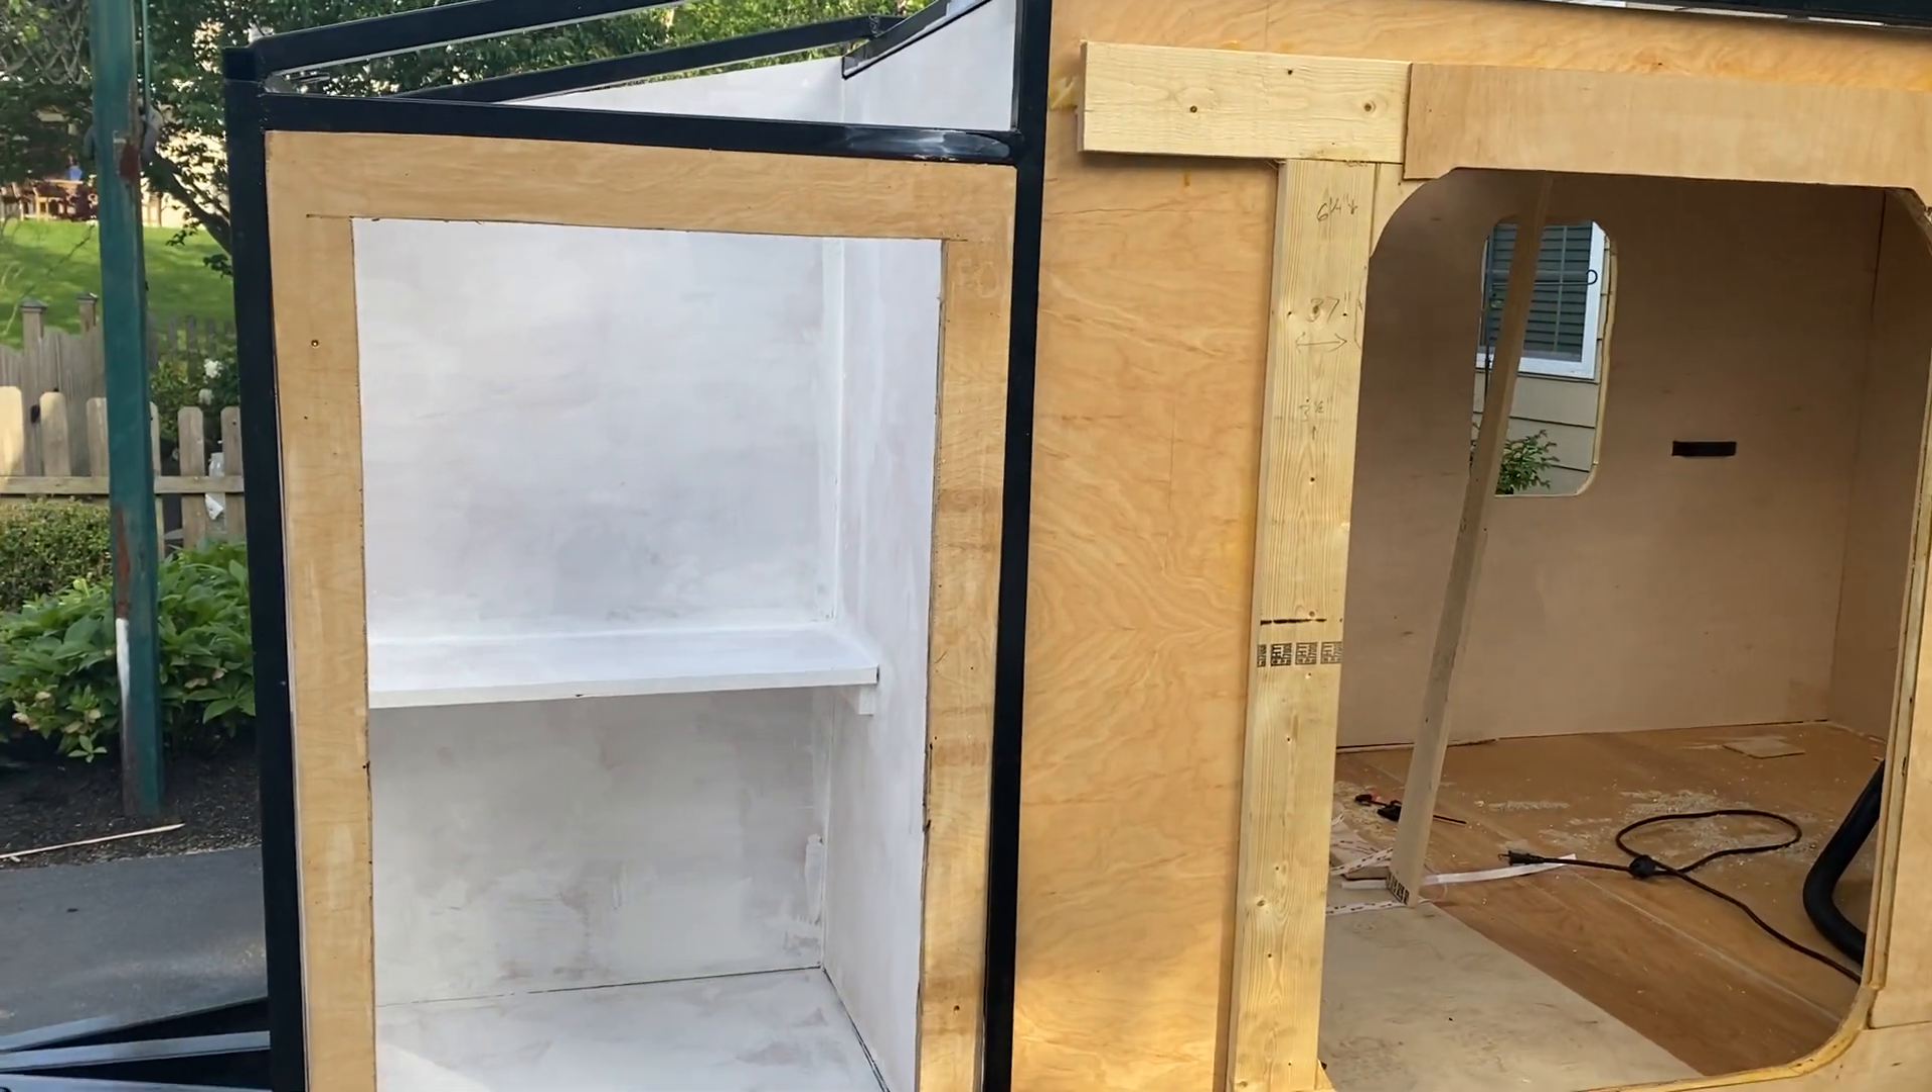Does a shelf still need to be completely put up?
No.